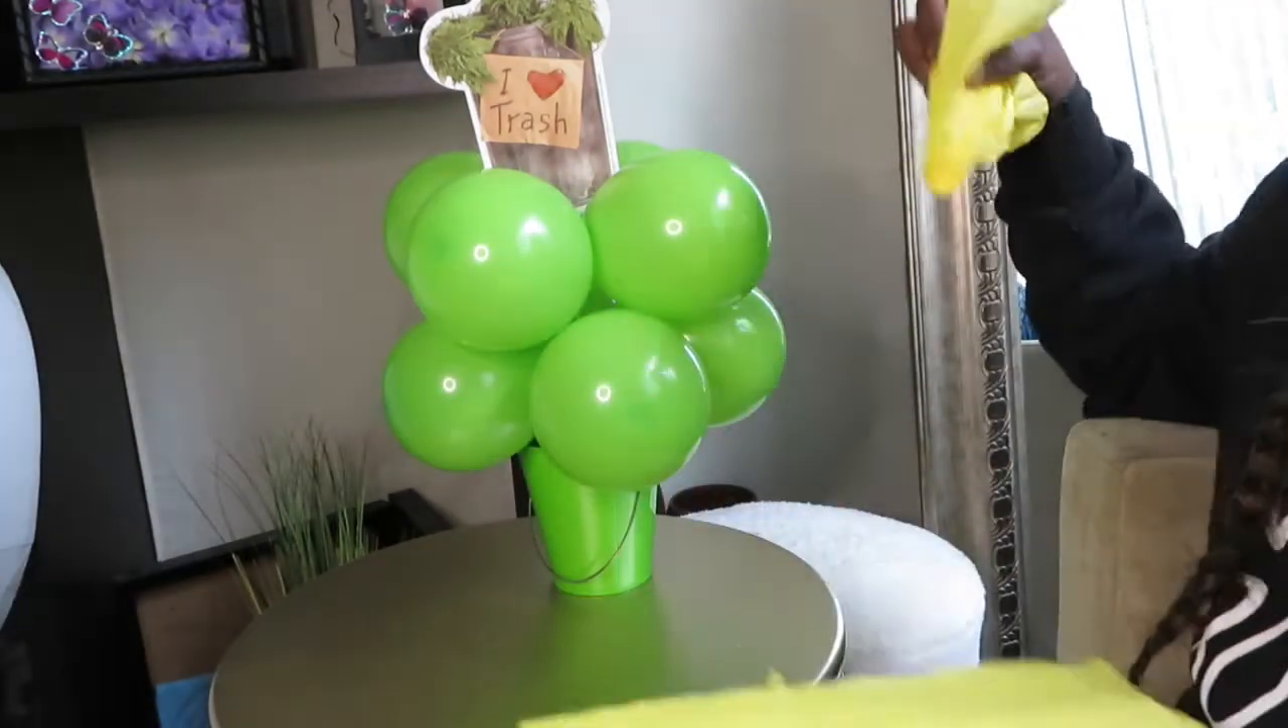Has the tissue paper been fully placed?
No.